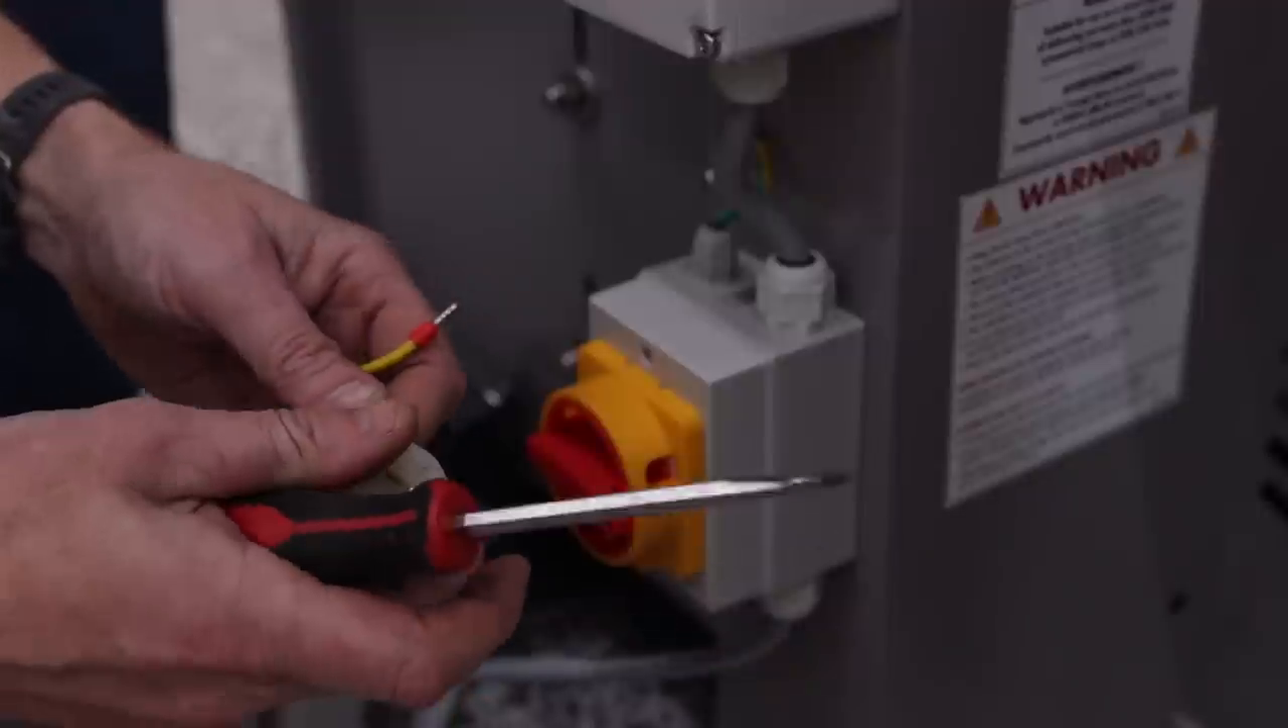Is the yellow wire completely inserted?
No.